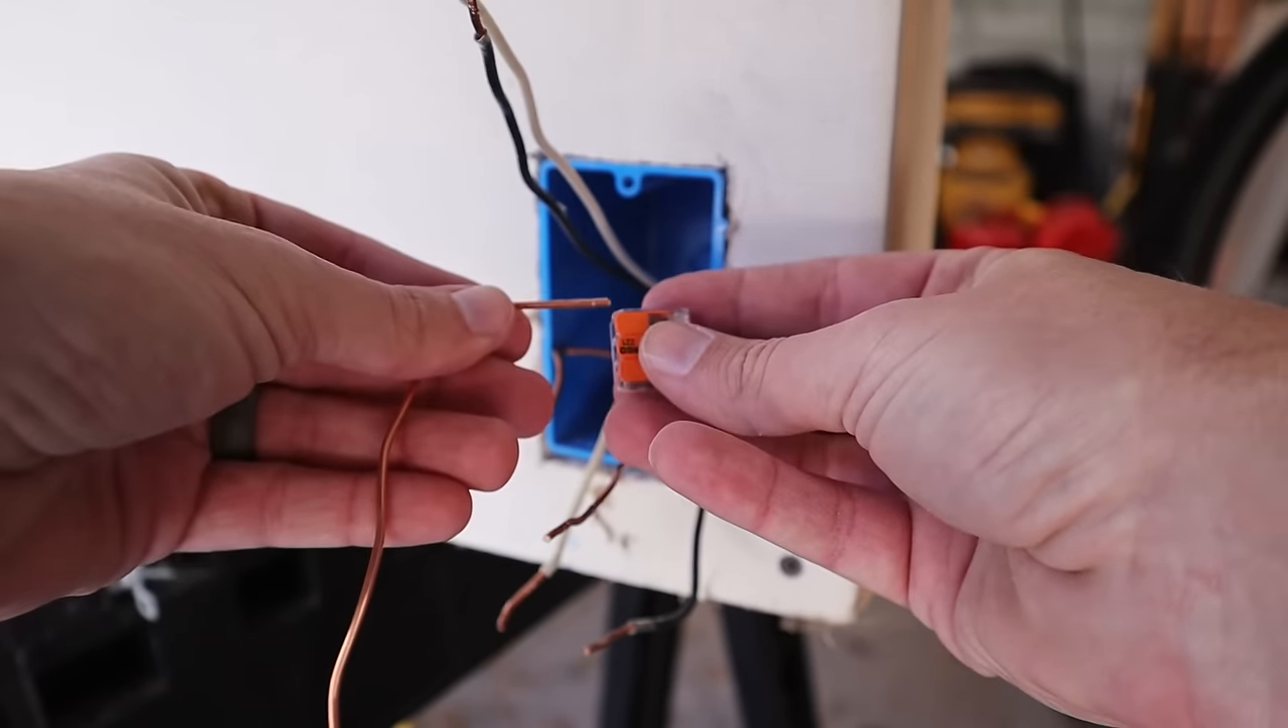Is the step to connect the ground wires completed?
No.